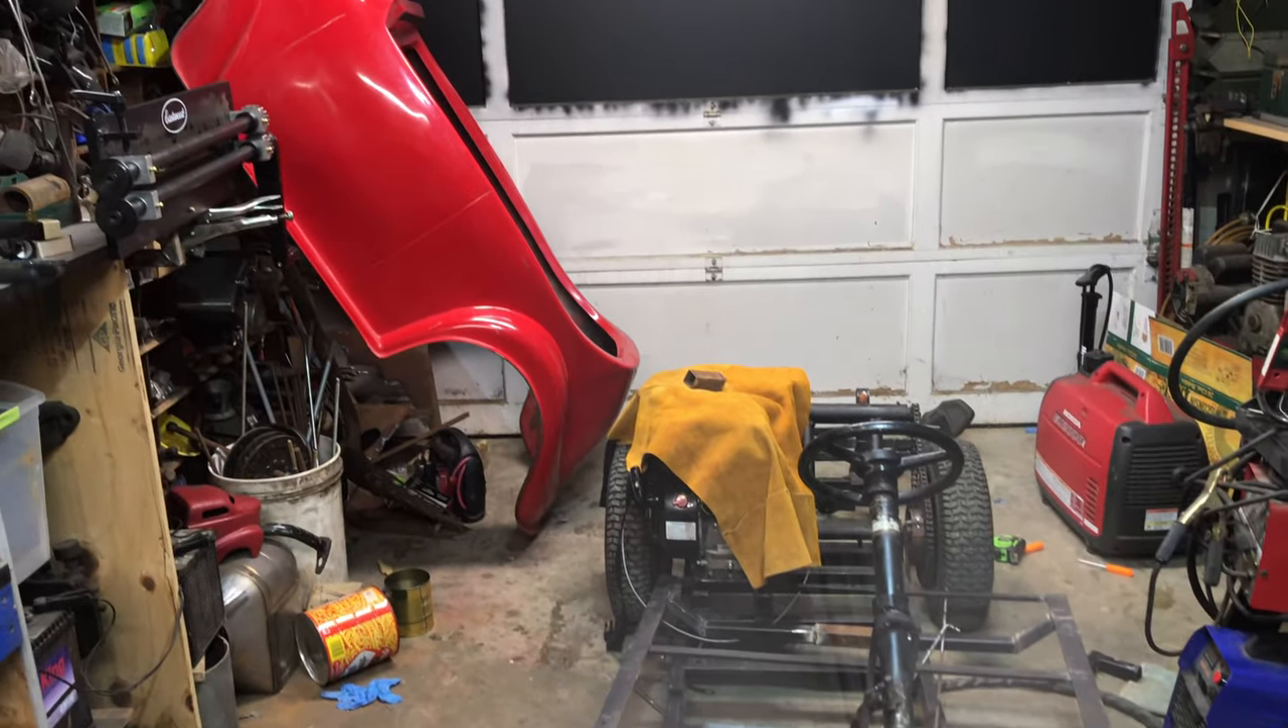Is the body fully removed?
Yes.